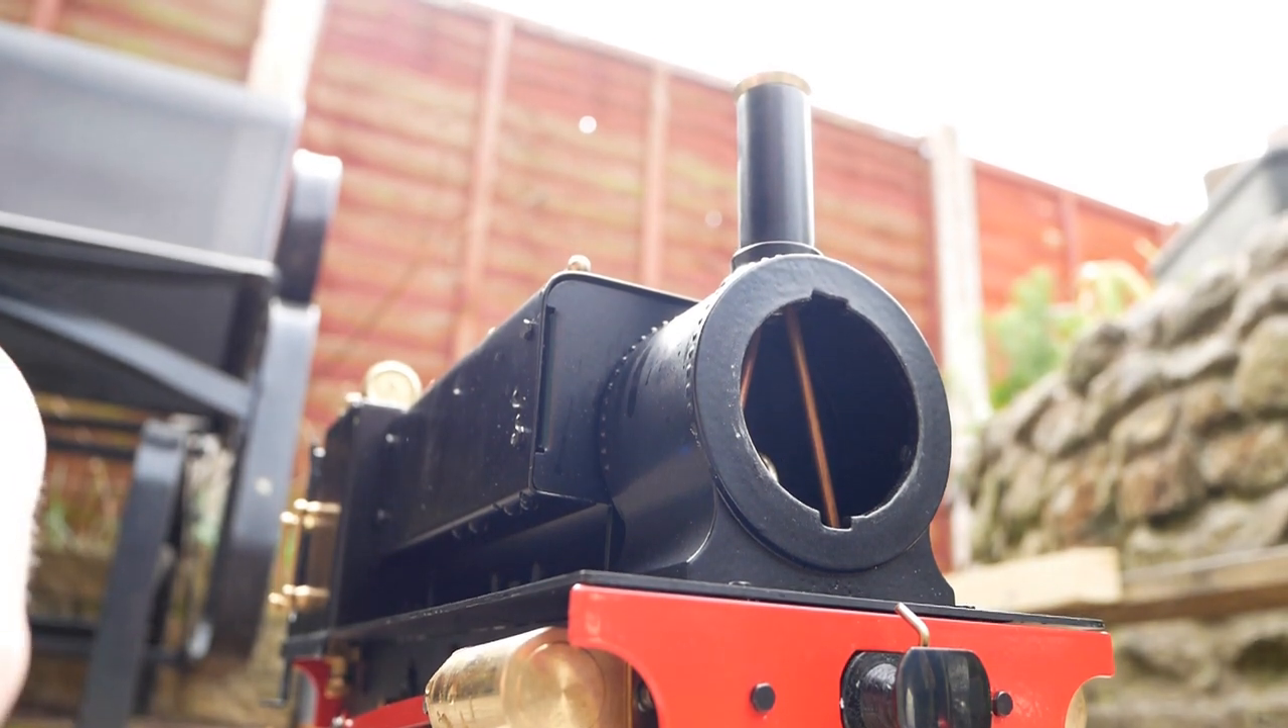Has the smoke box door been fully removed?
Yes.